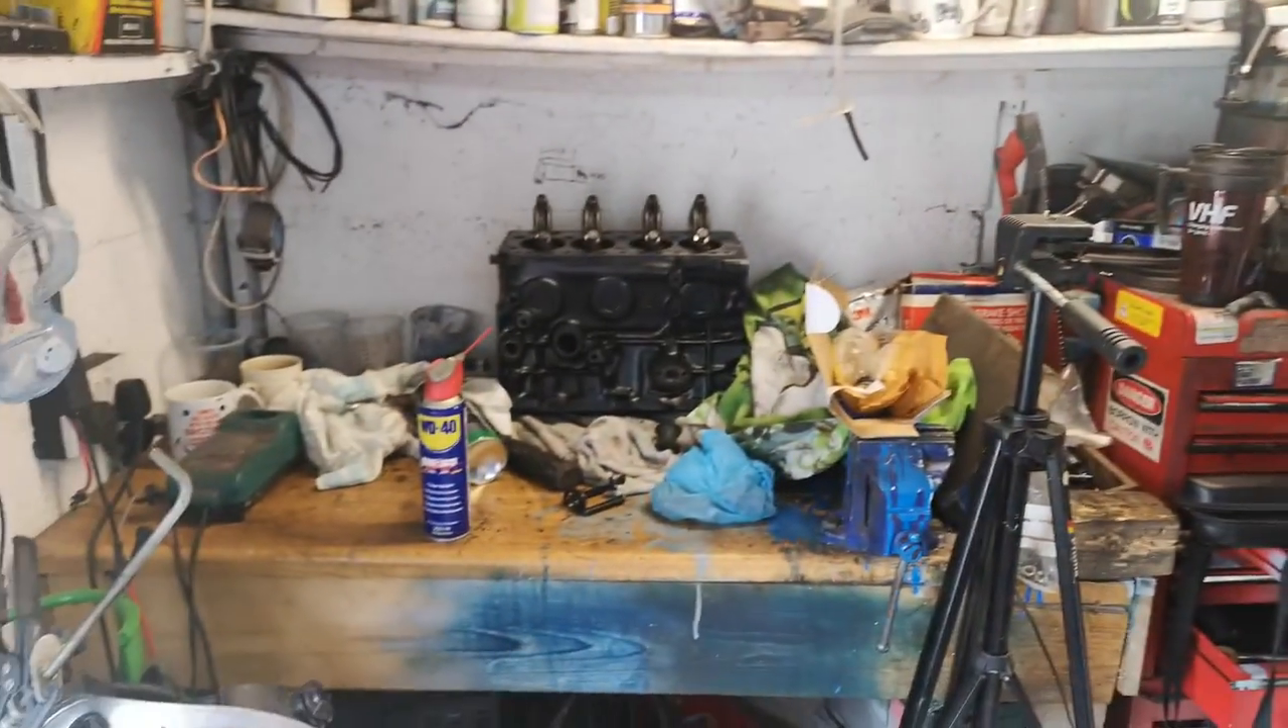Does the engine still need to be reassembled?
Yes.